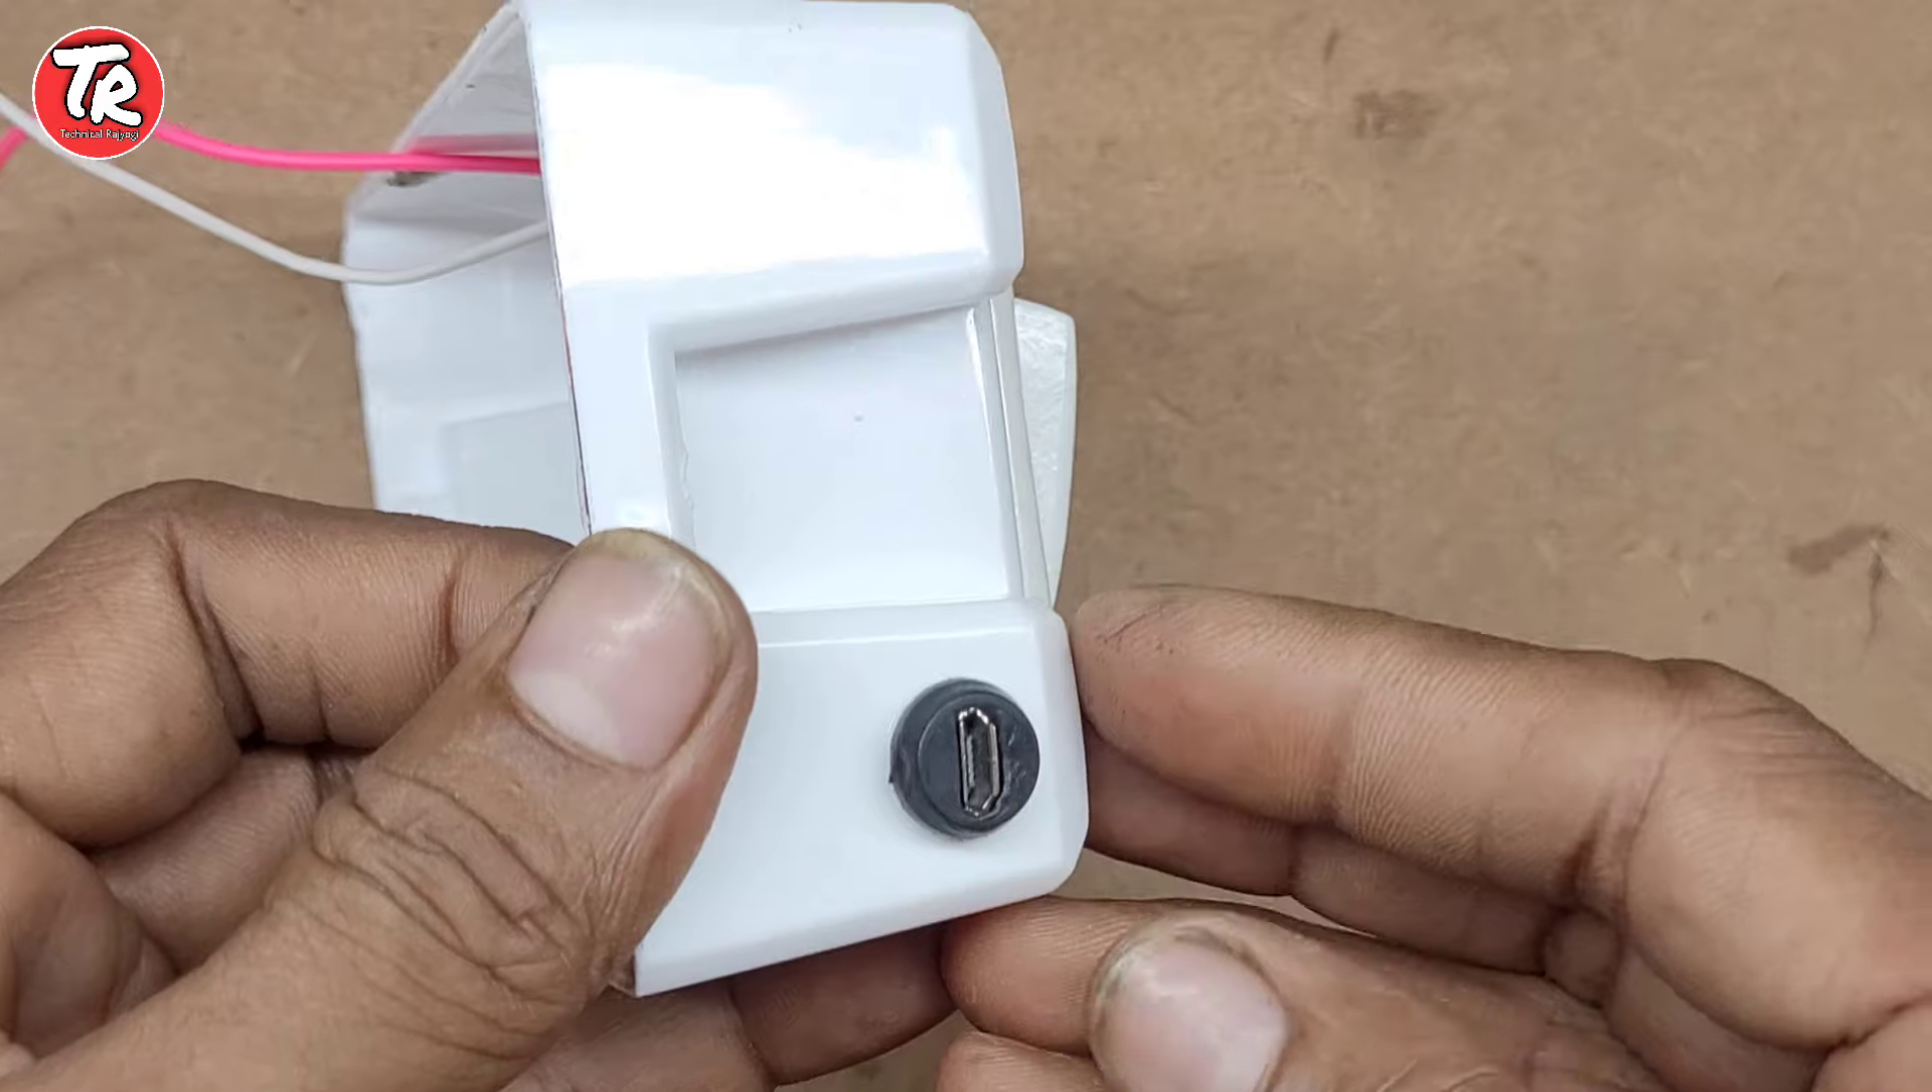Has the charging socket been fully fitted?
Yes.